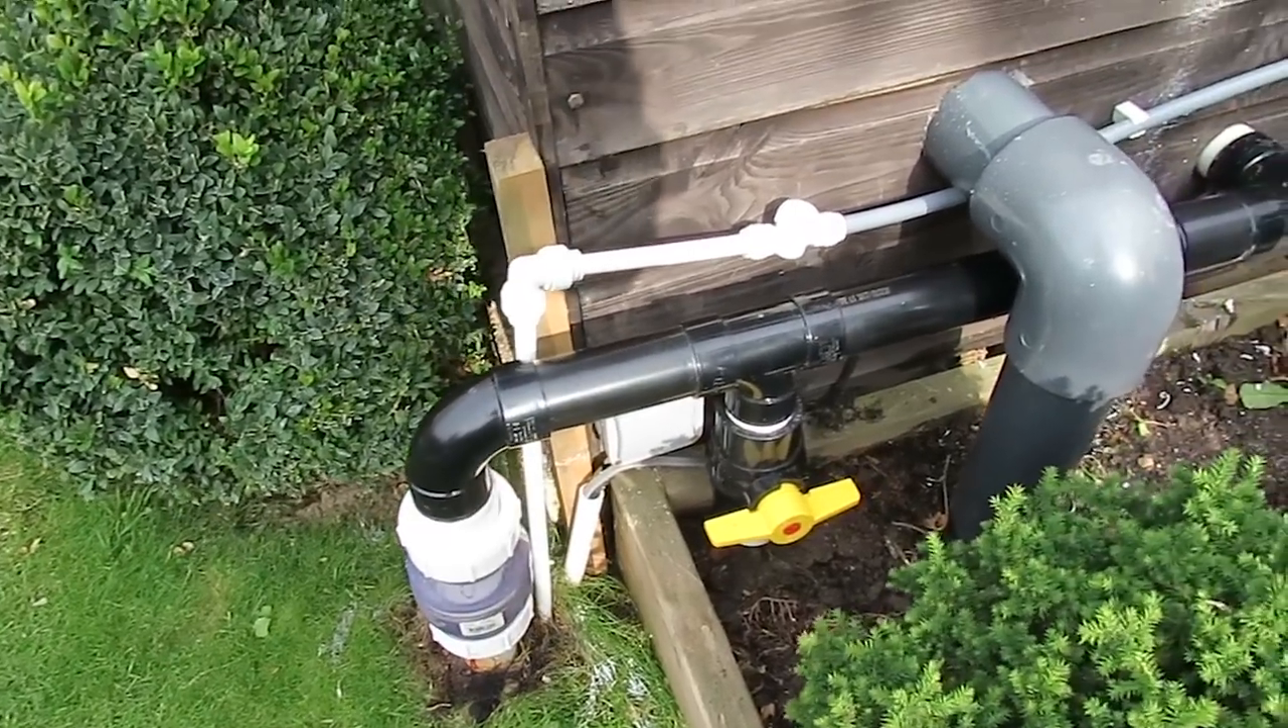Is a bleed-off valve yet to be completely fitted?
No.